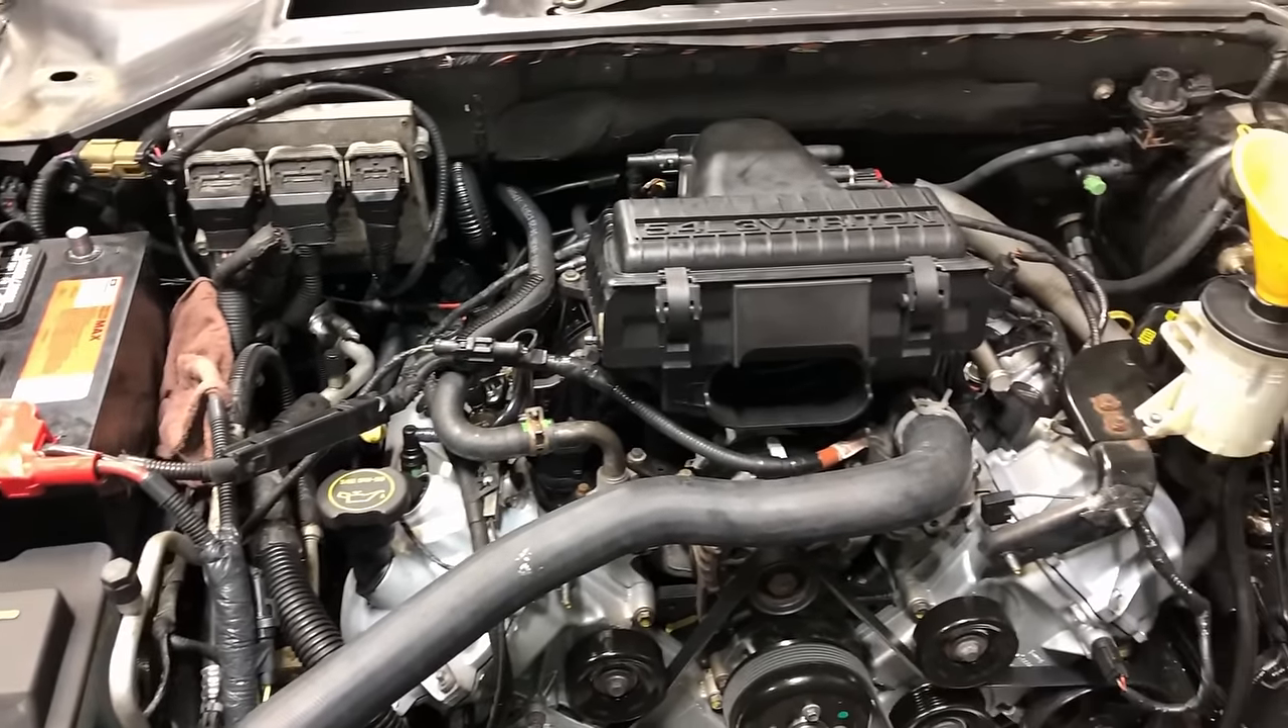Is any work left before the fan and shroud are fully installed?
Yes.